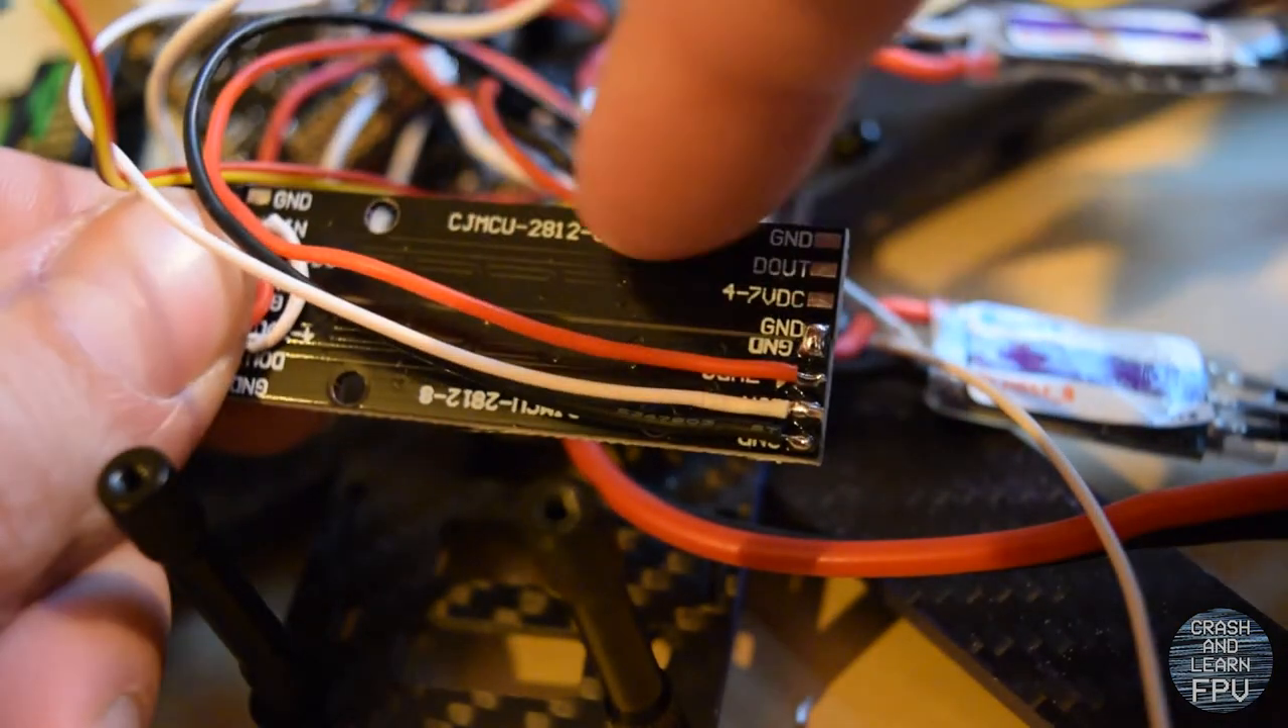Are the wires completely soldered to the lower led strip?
Yes.